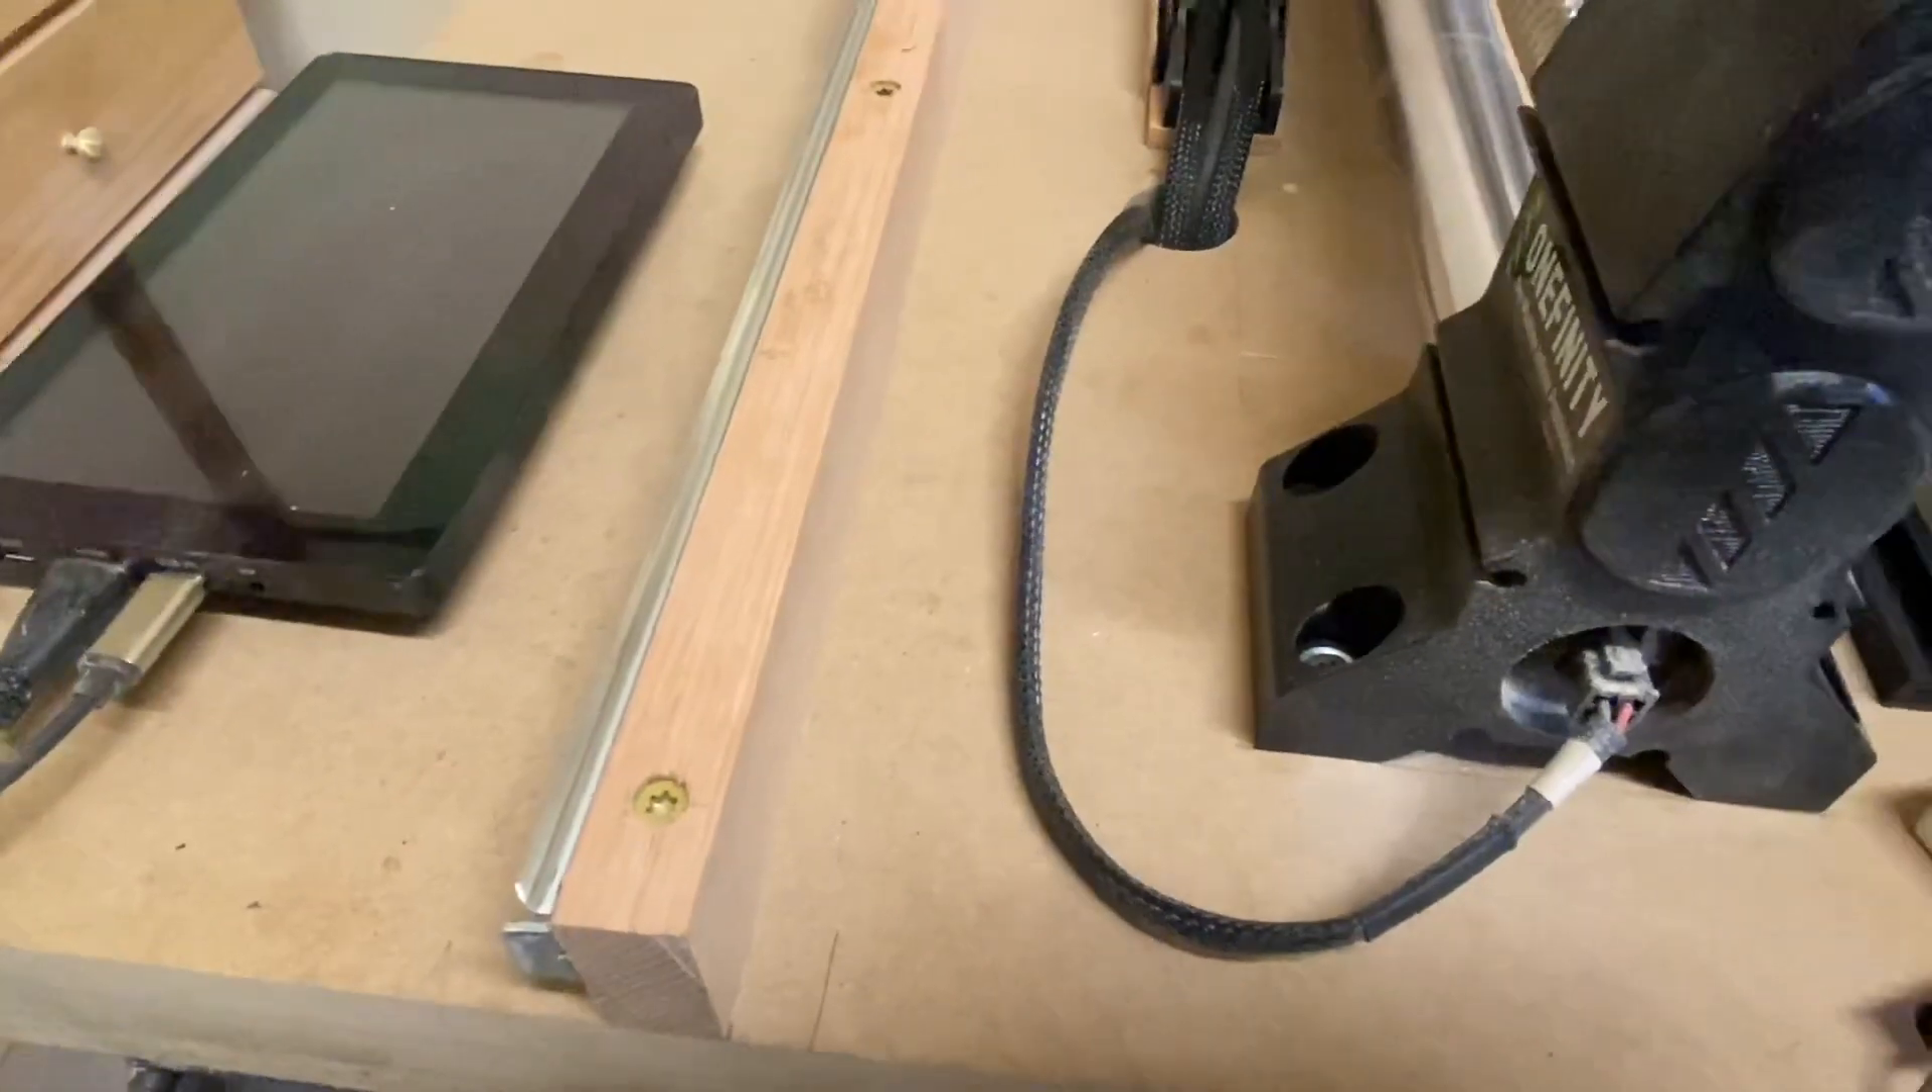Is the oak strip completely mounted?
Yes.